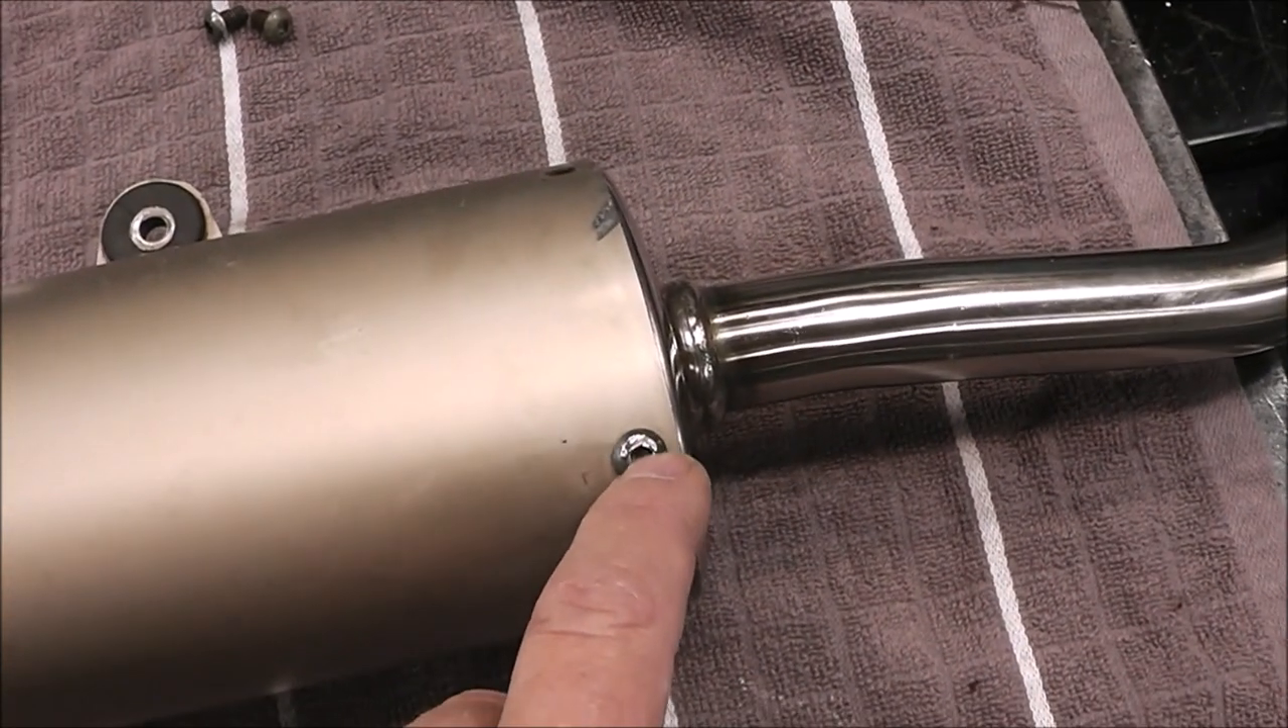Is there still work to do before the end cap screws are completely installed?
Yes.